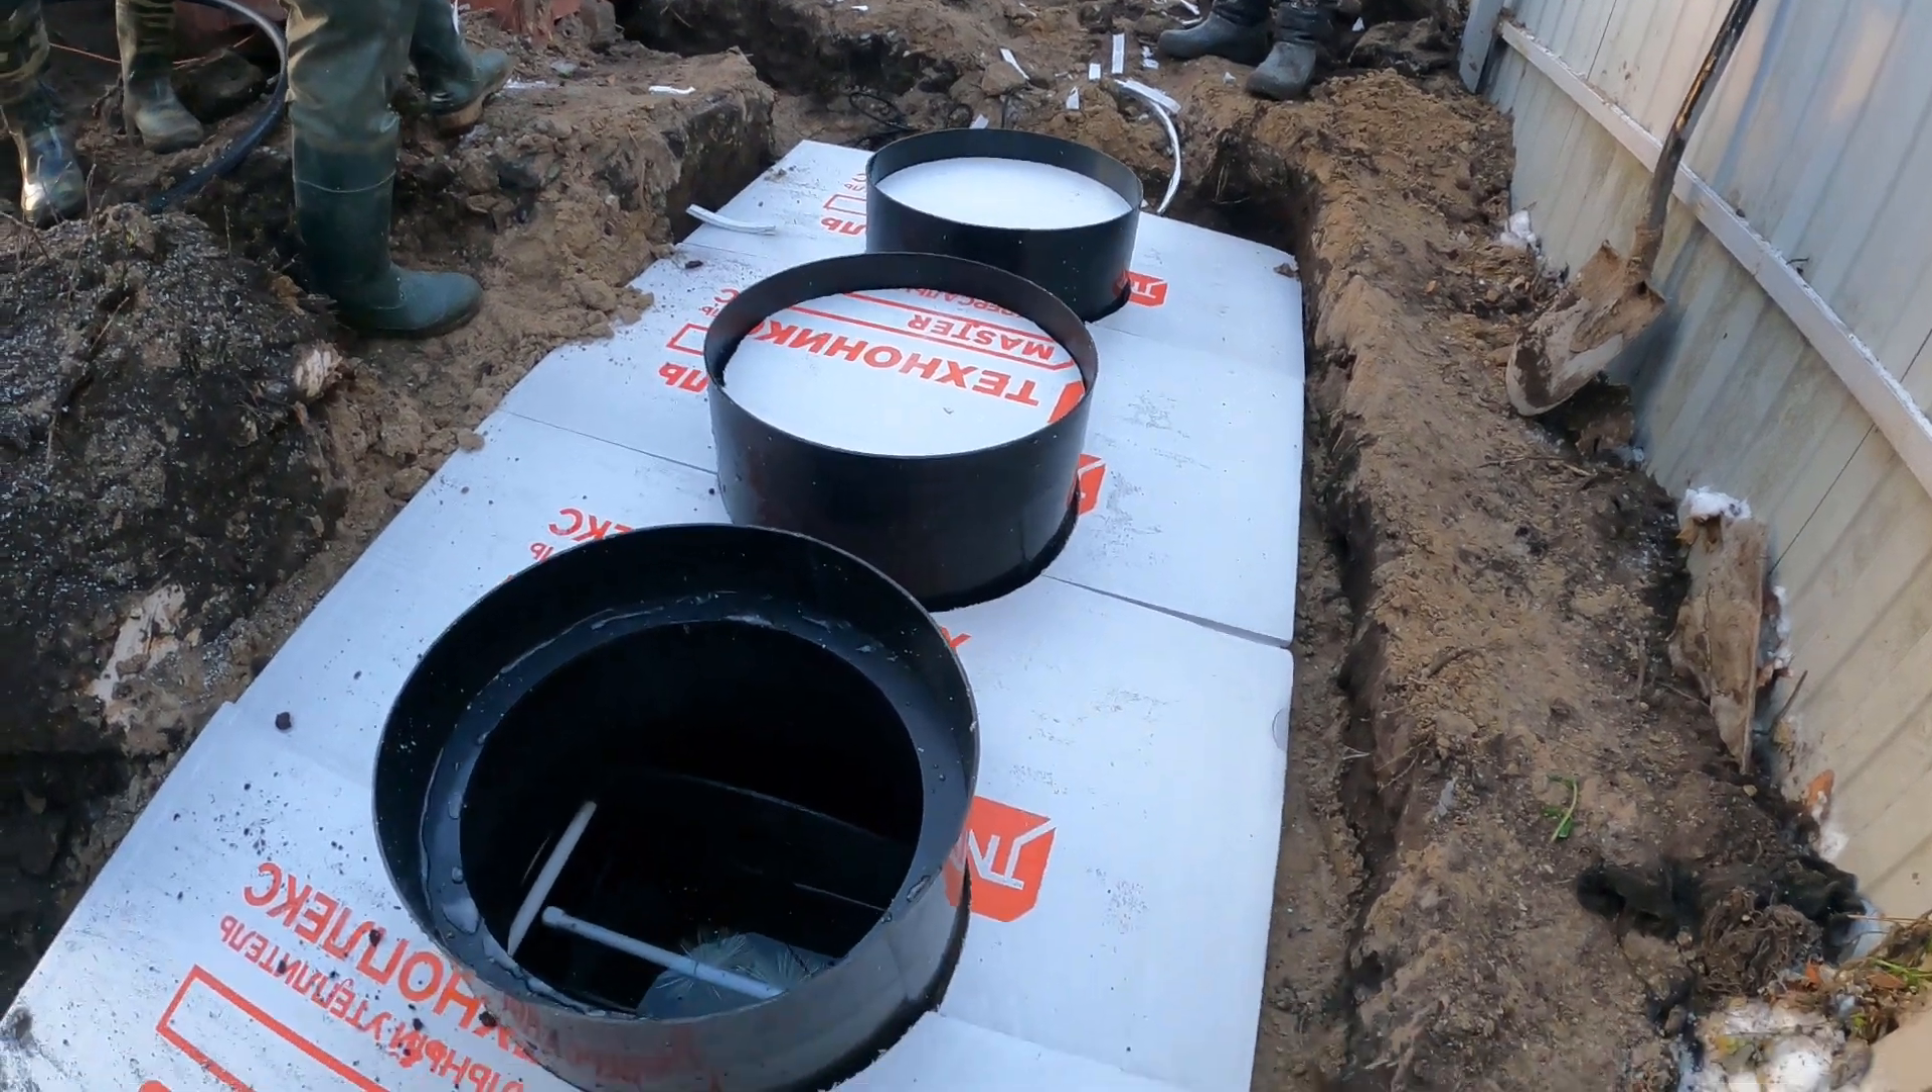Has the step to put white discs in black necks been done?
No.